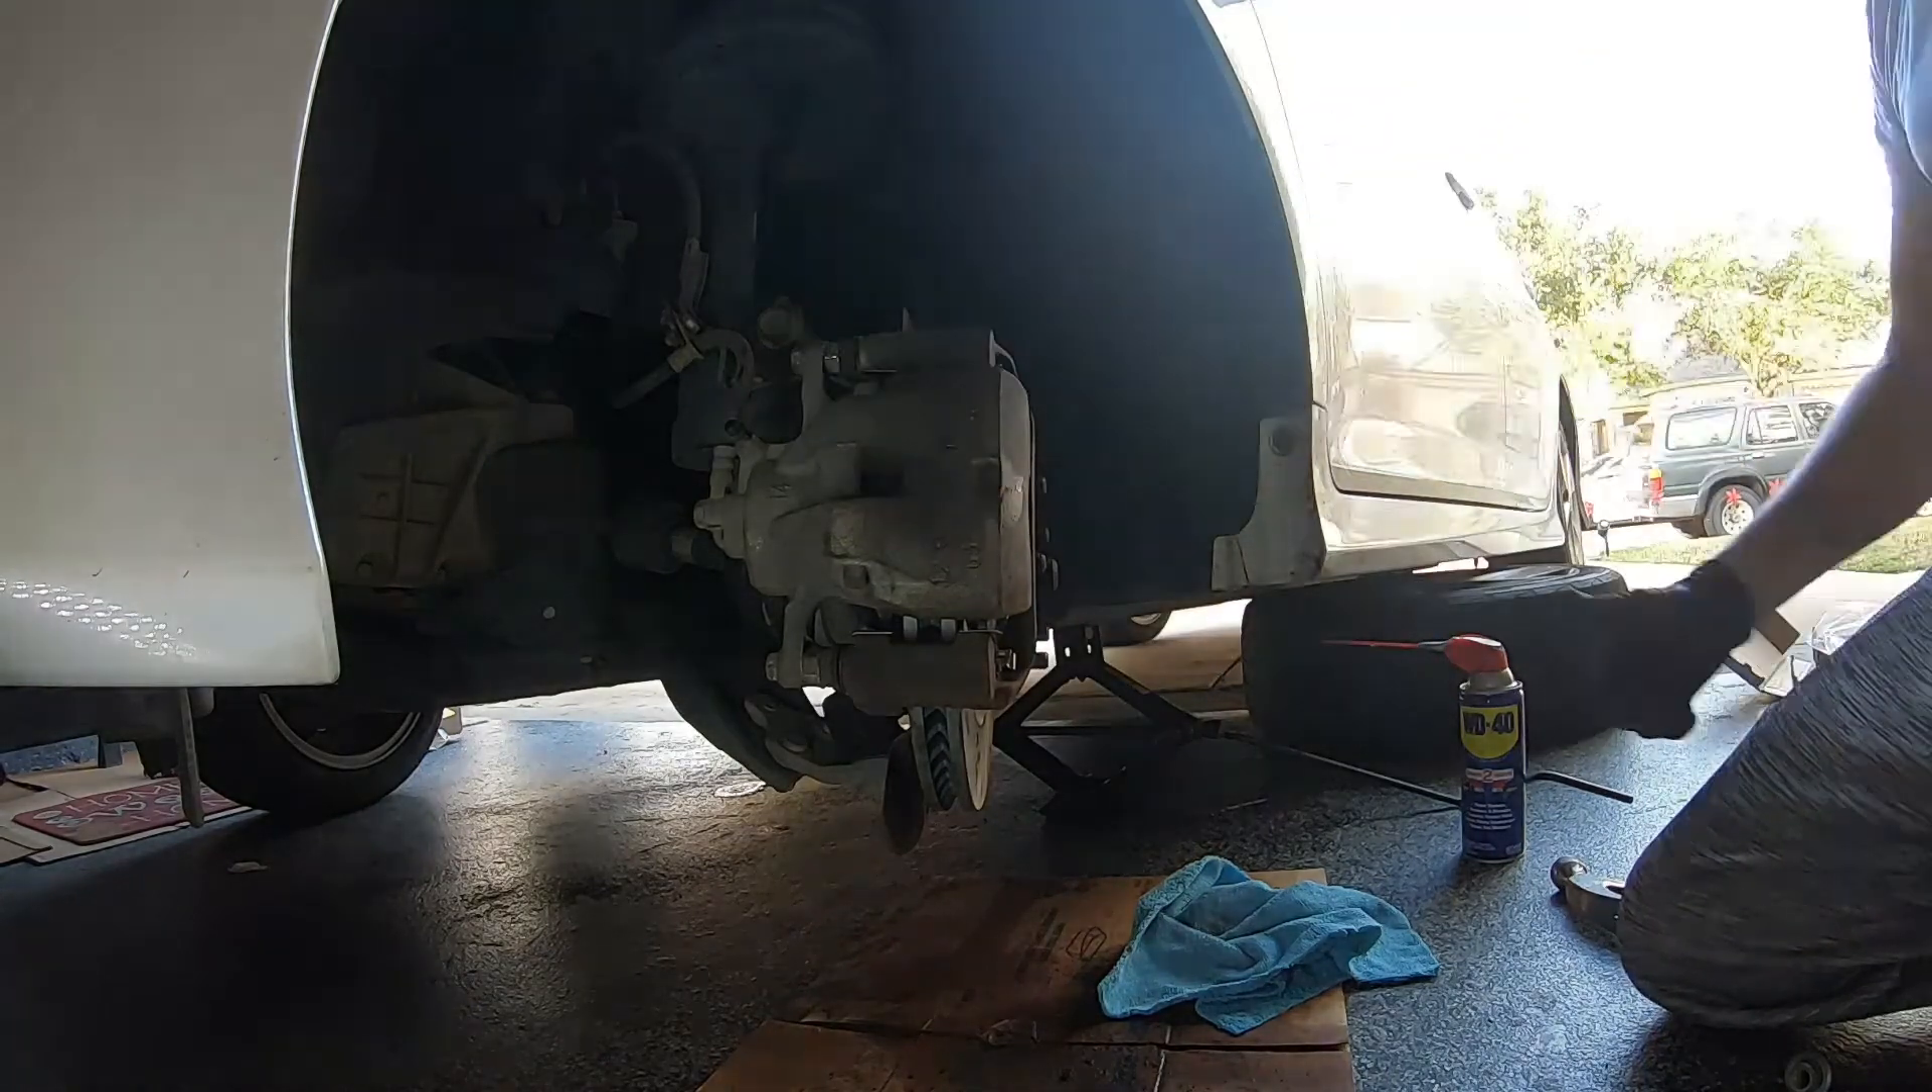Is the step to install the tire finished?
No.